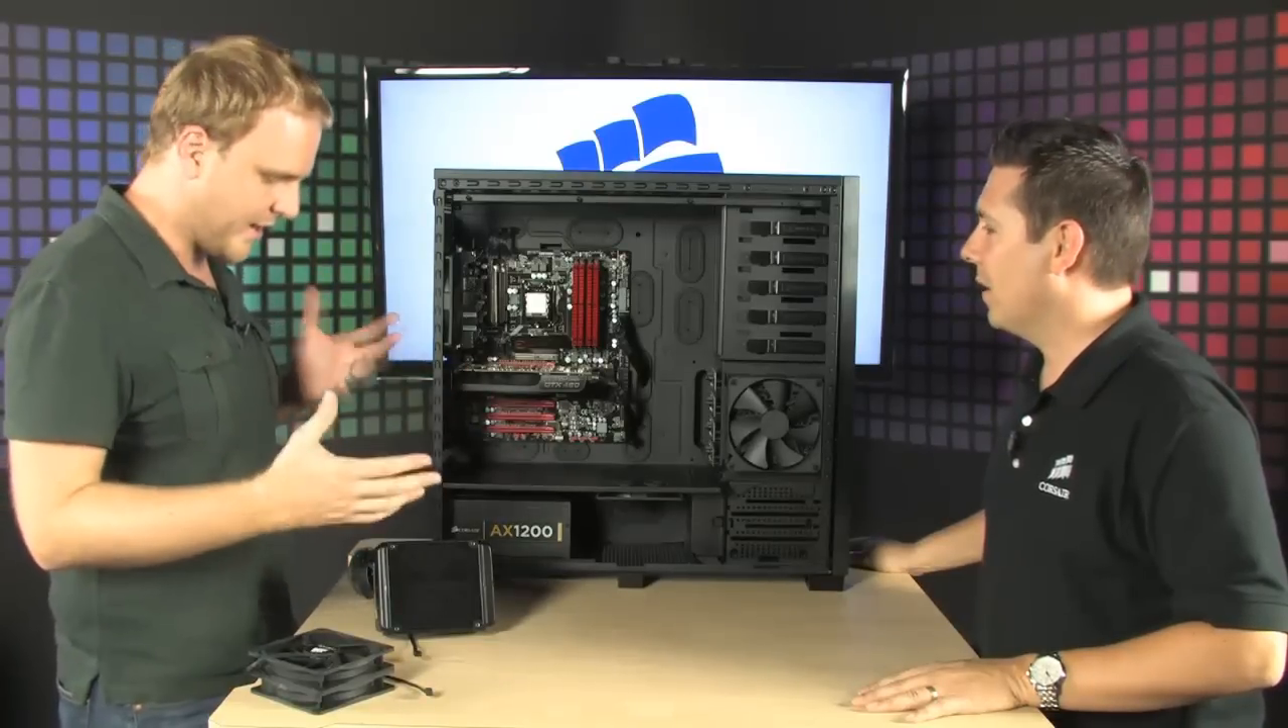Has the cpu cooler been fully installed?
No.